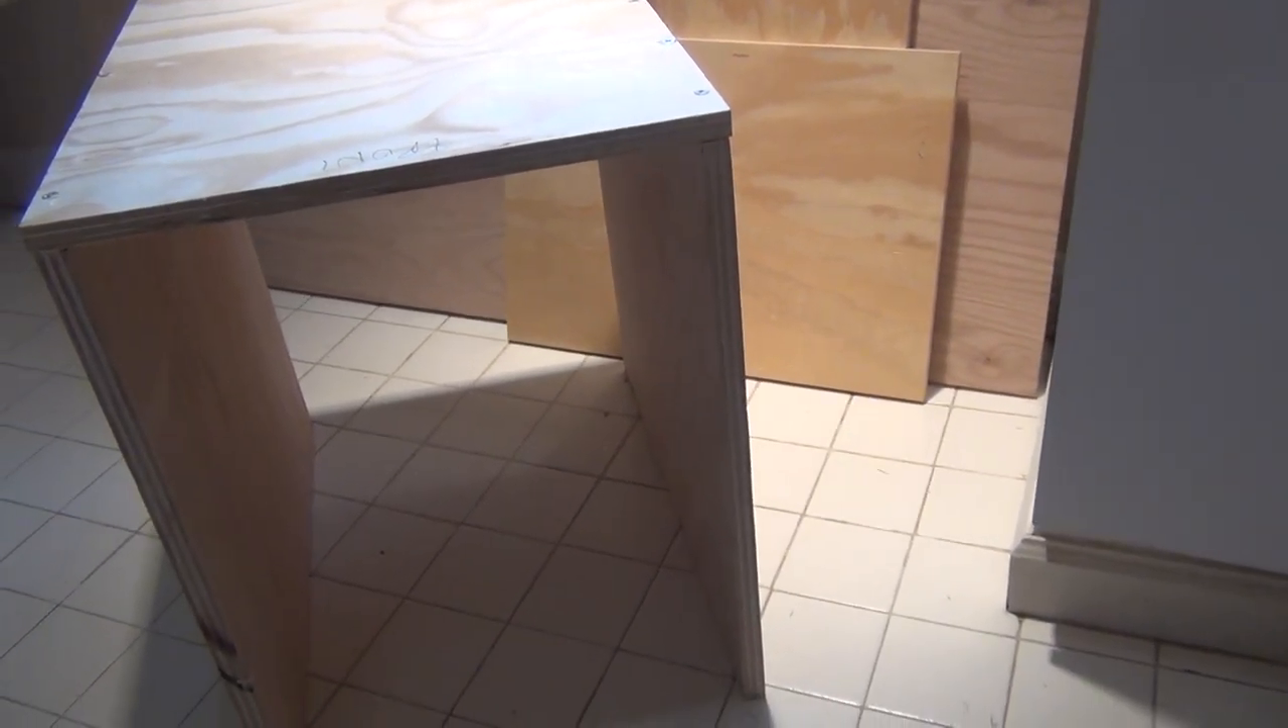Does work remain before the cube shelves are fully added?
Yes.